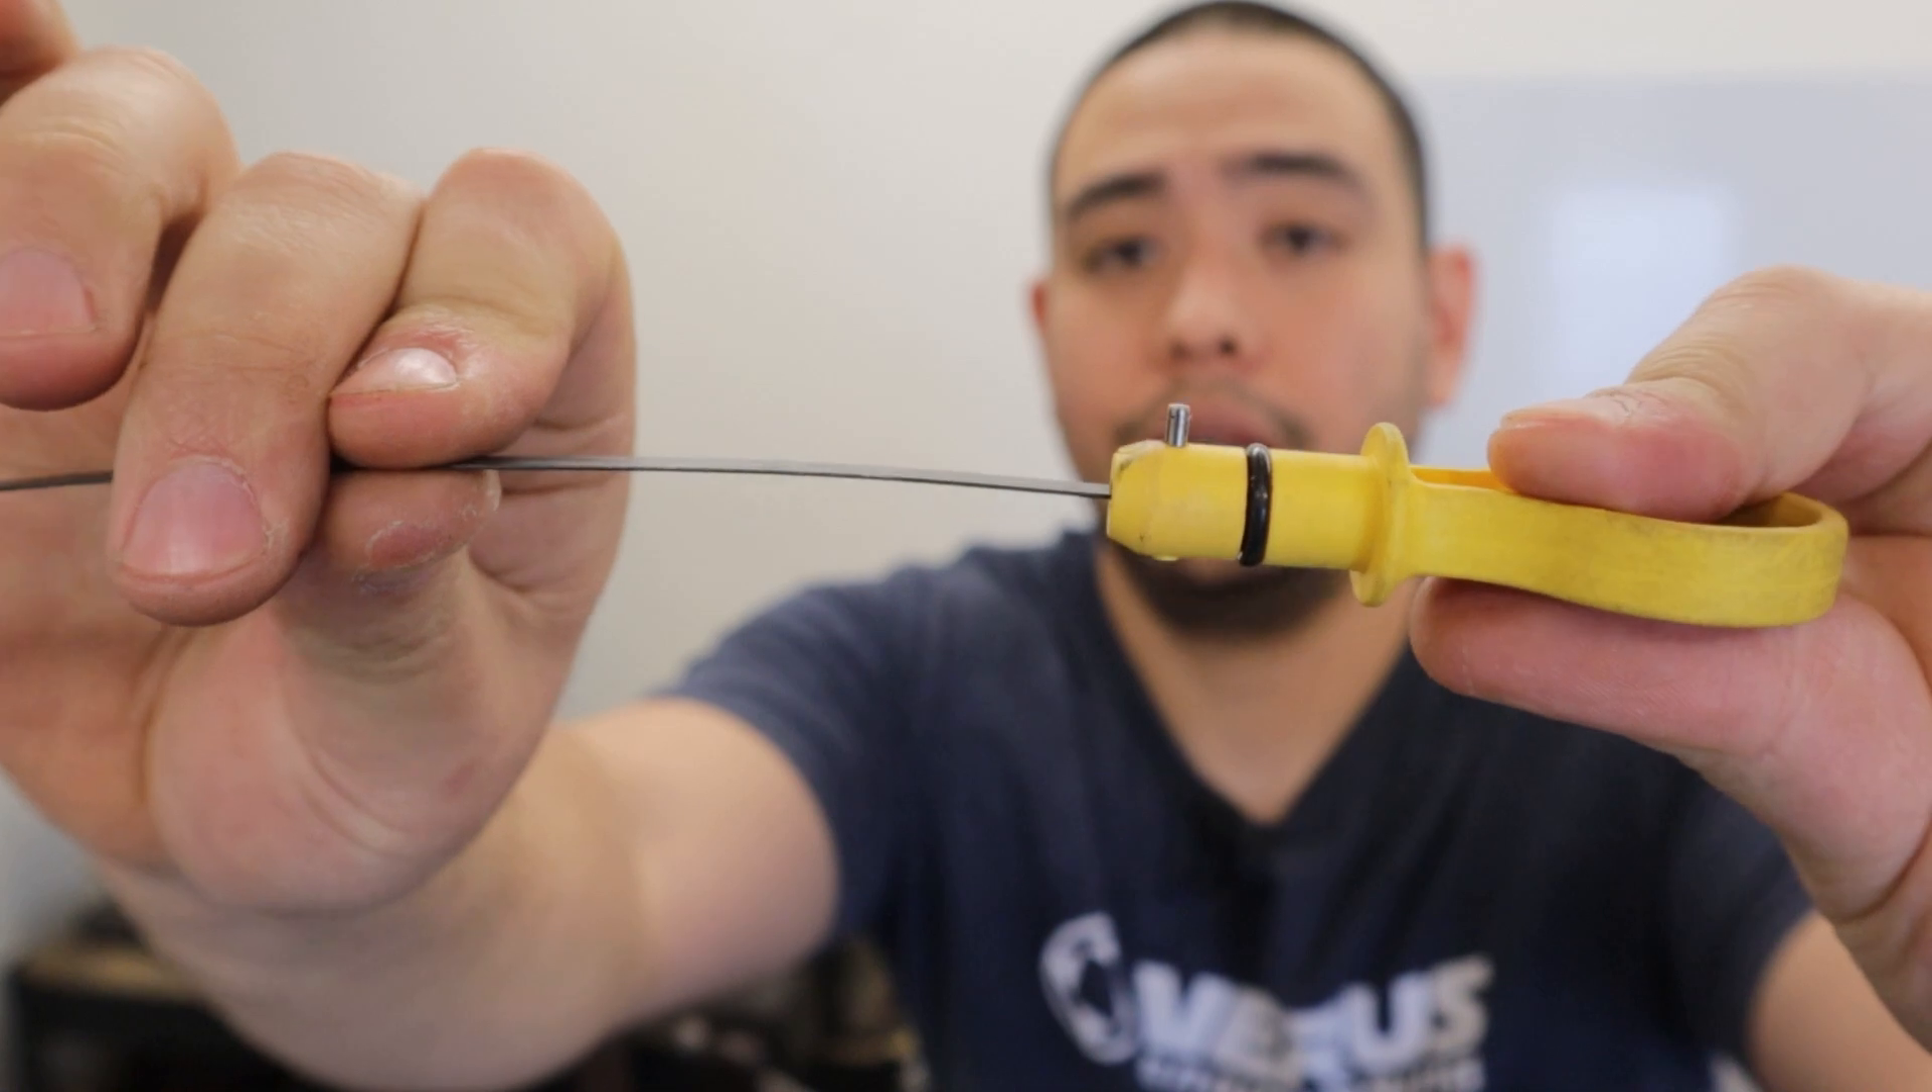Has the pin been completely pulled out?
No.